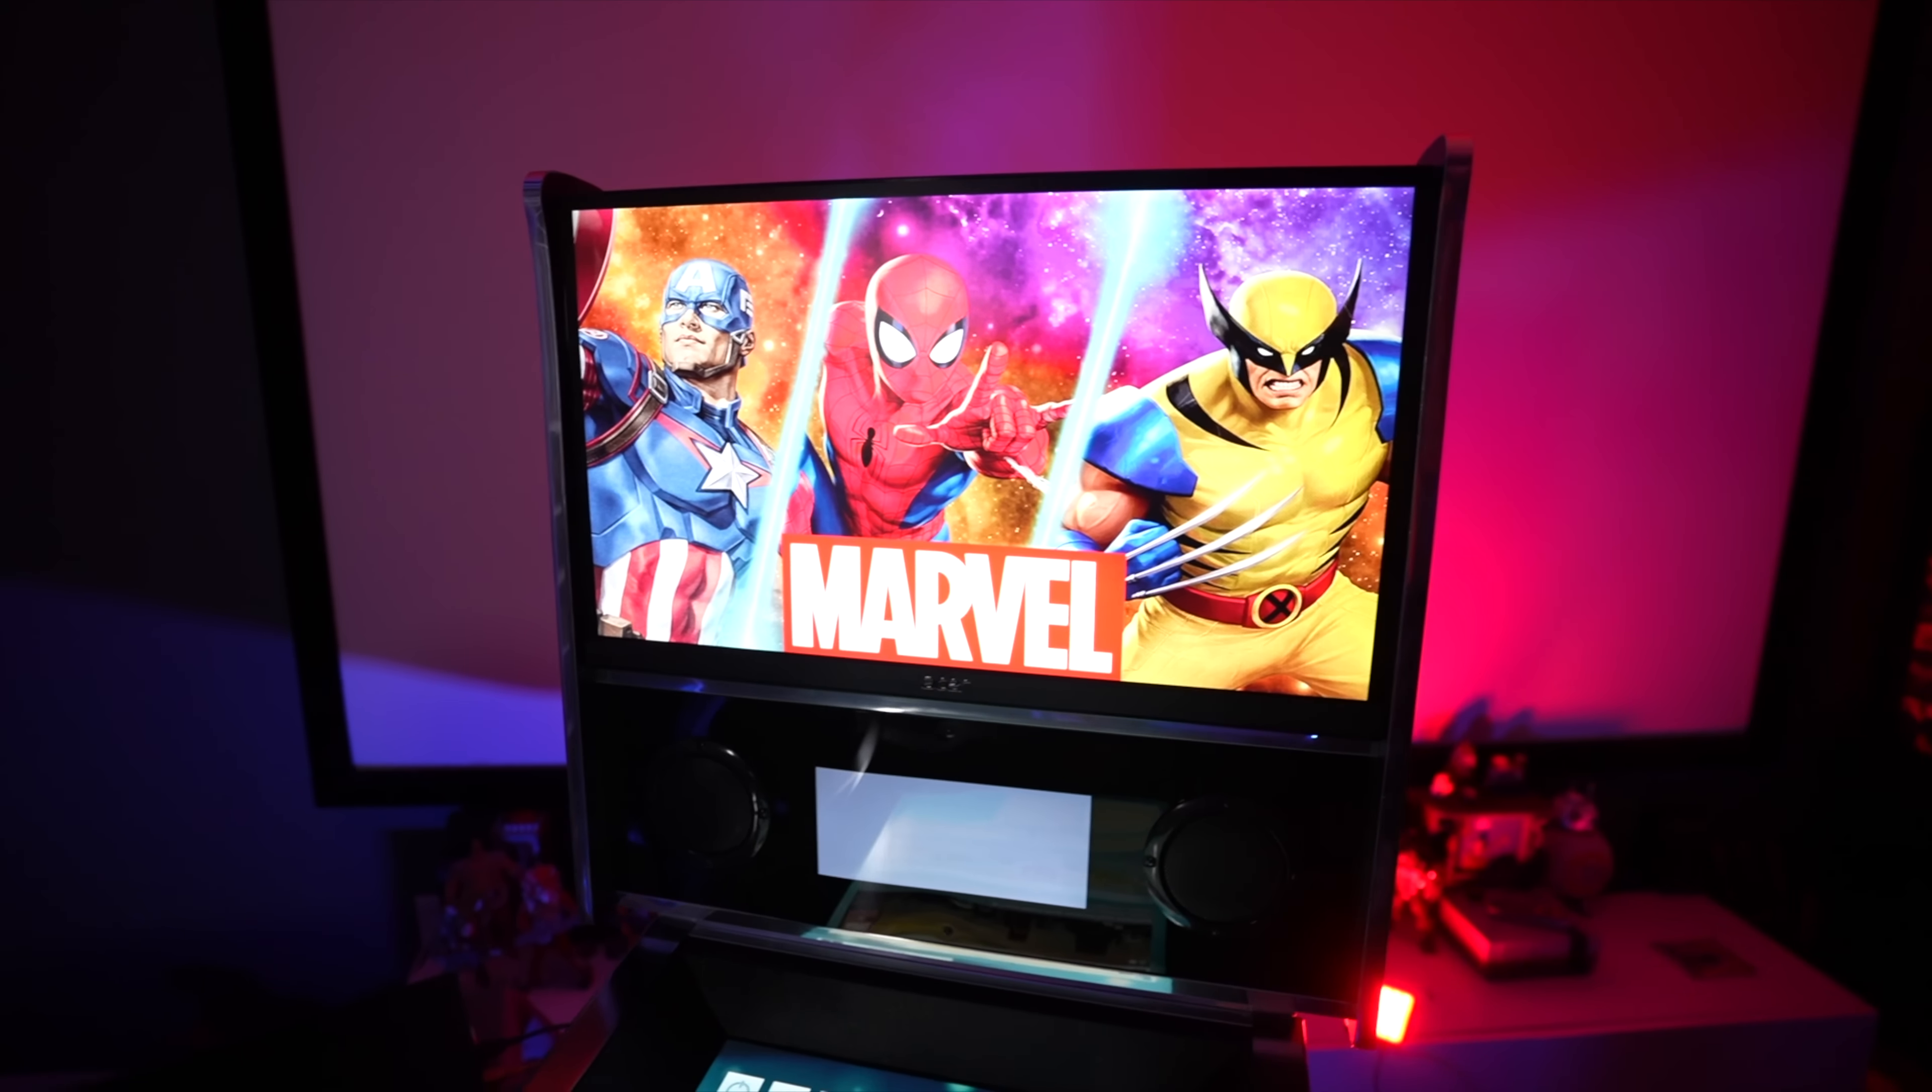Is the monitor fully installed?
Yes.